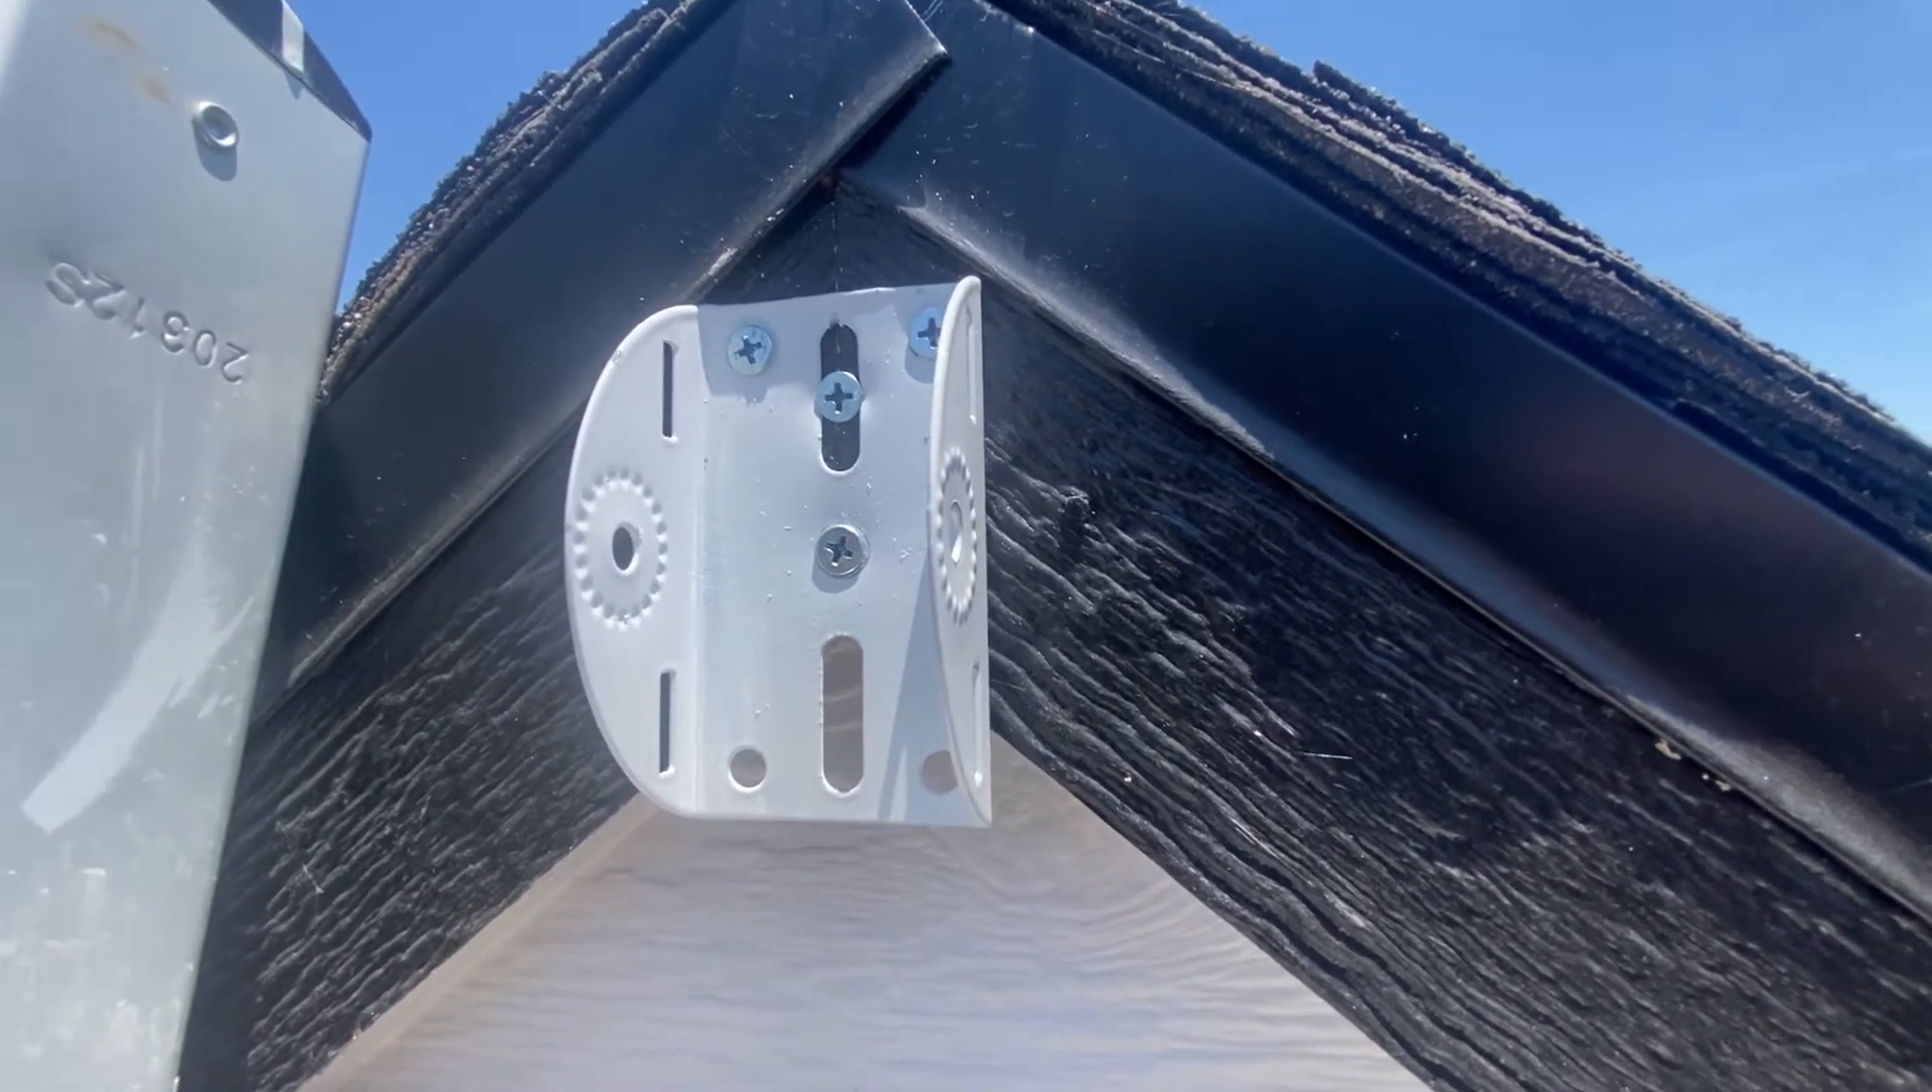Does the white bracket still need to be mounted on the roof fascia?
No.